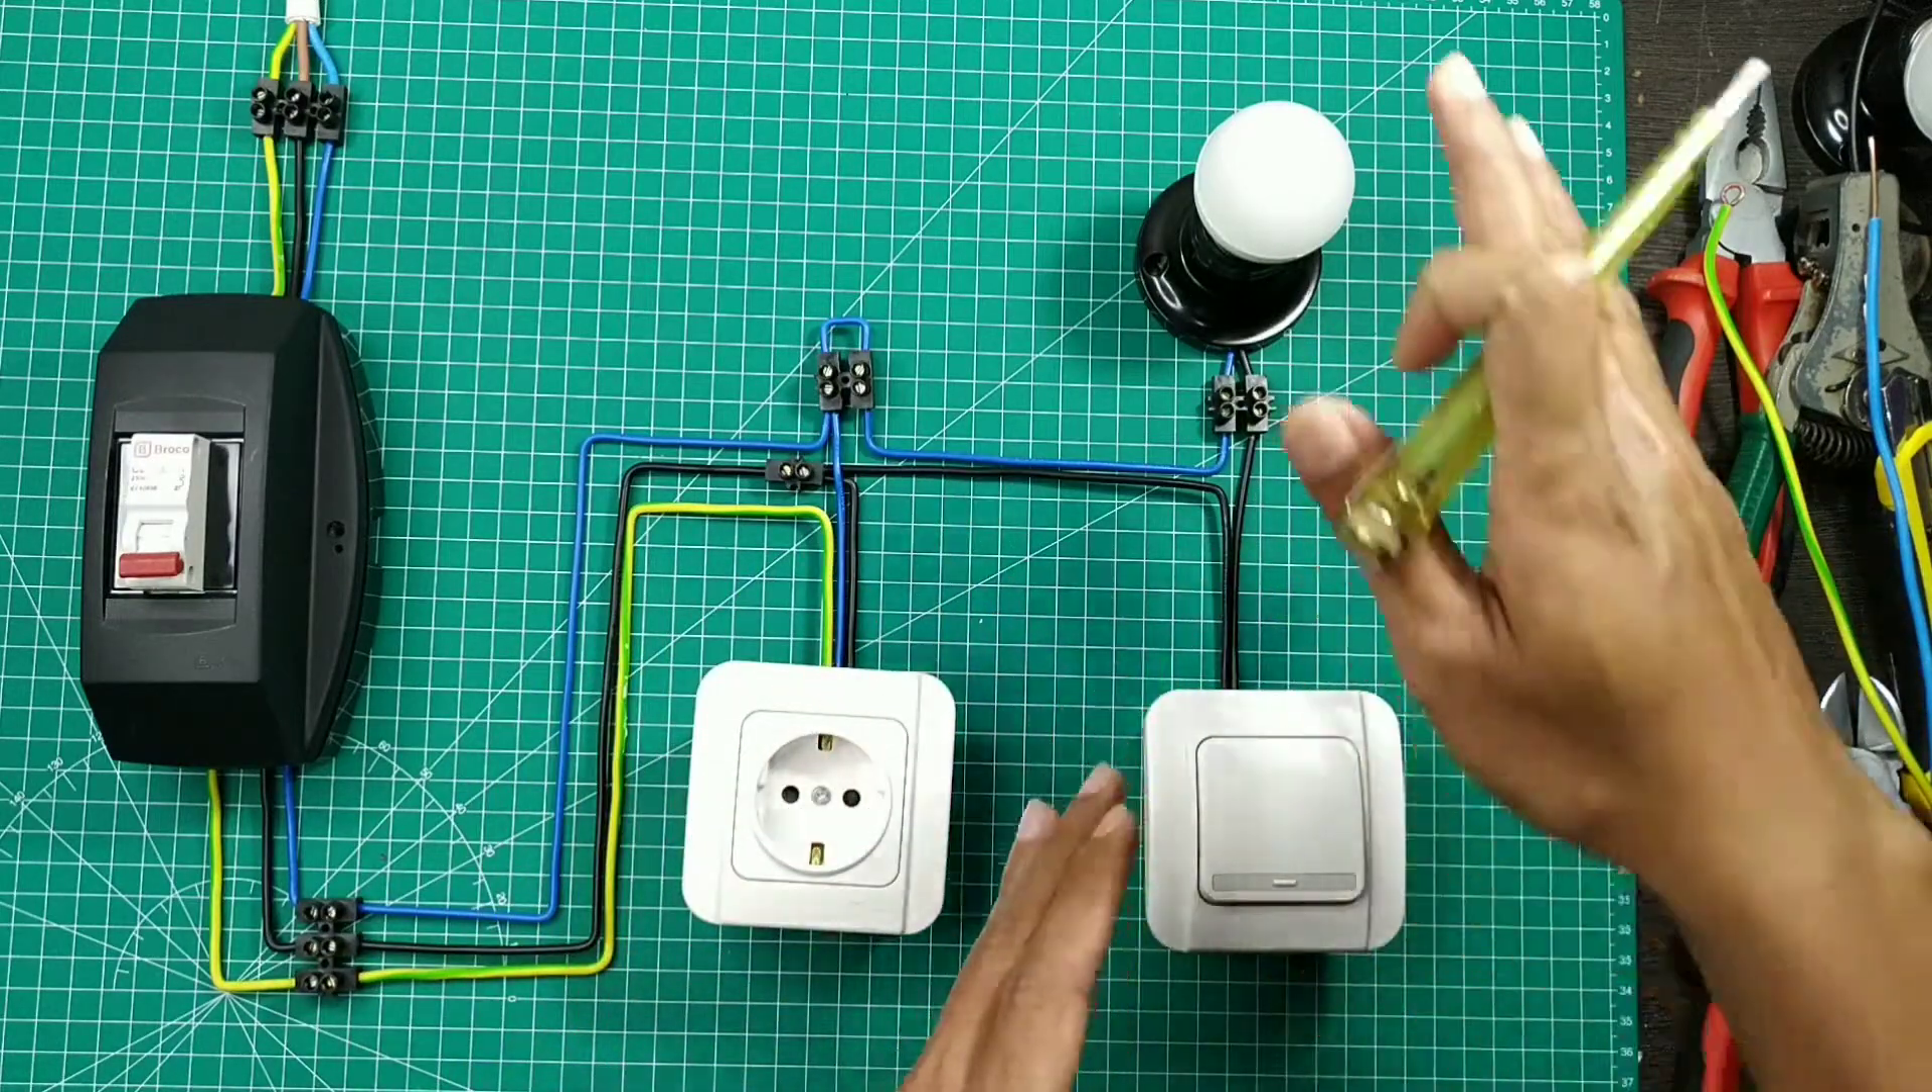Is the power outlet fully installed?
Yes.